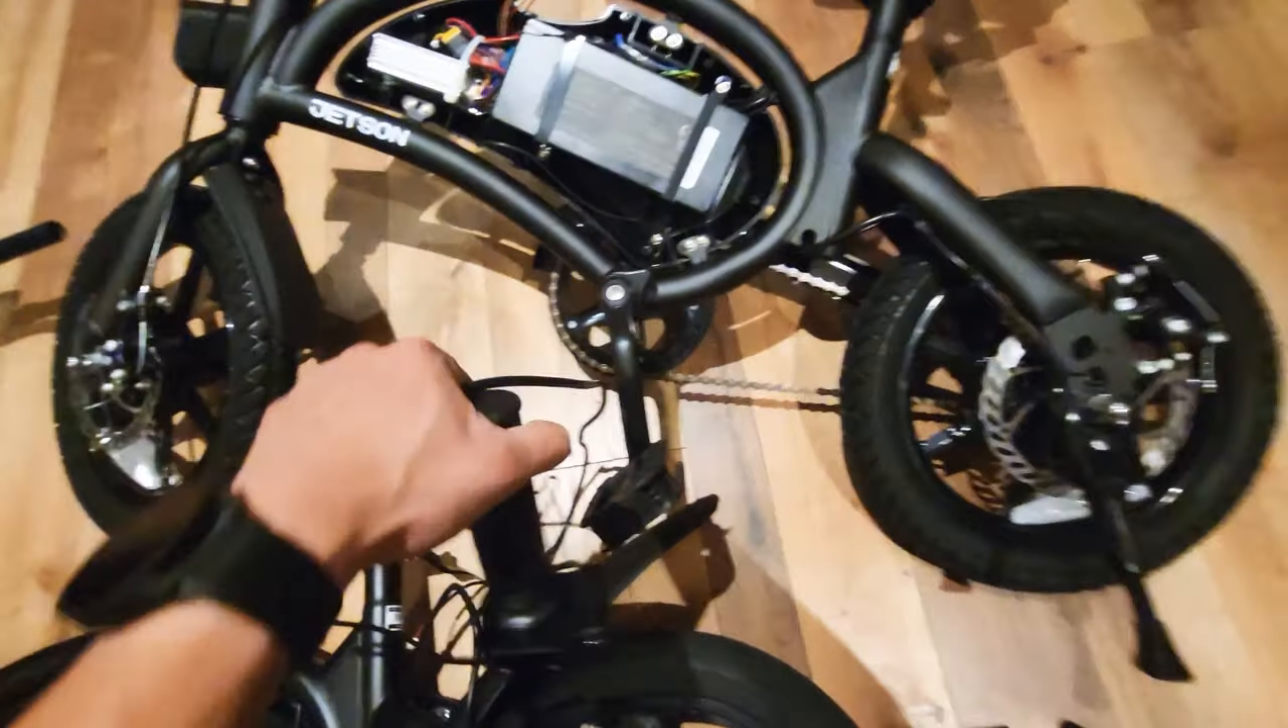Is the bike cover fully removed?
Yes.